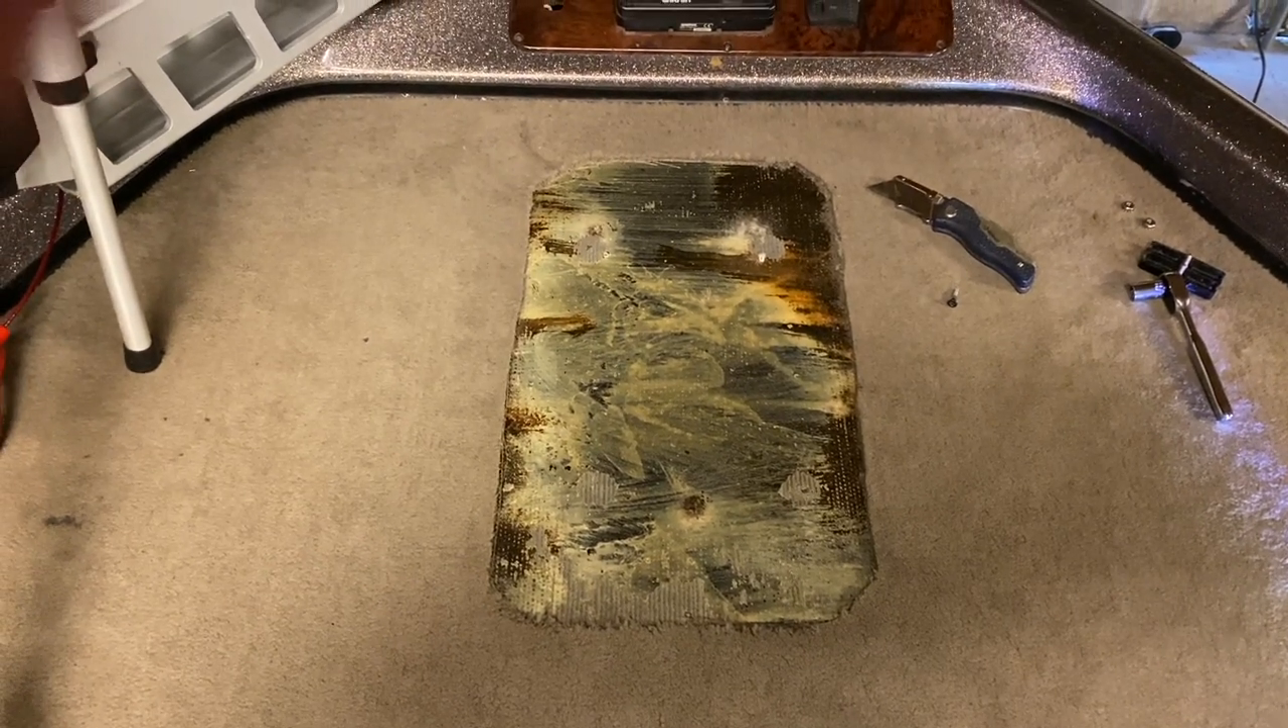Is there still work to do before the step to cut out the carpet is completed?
No.